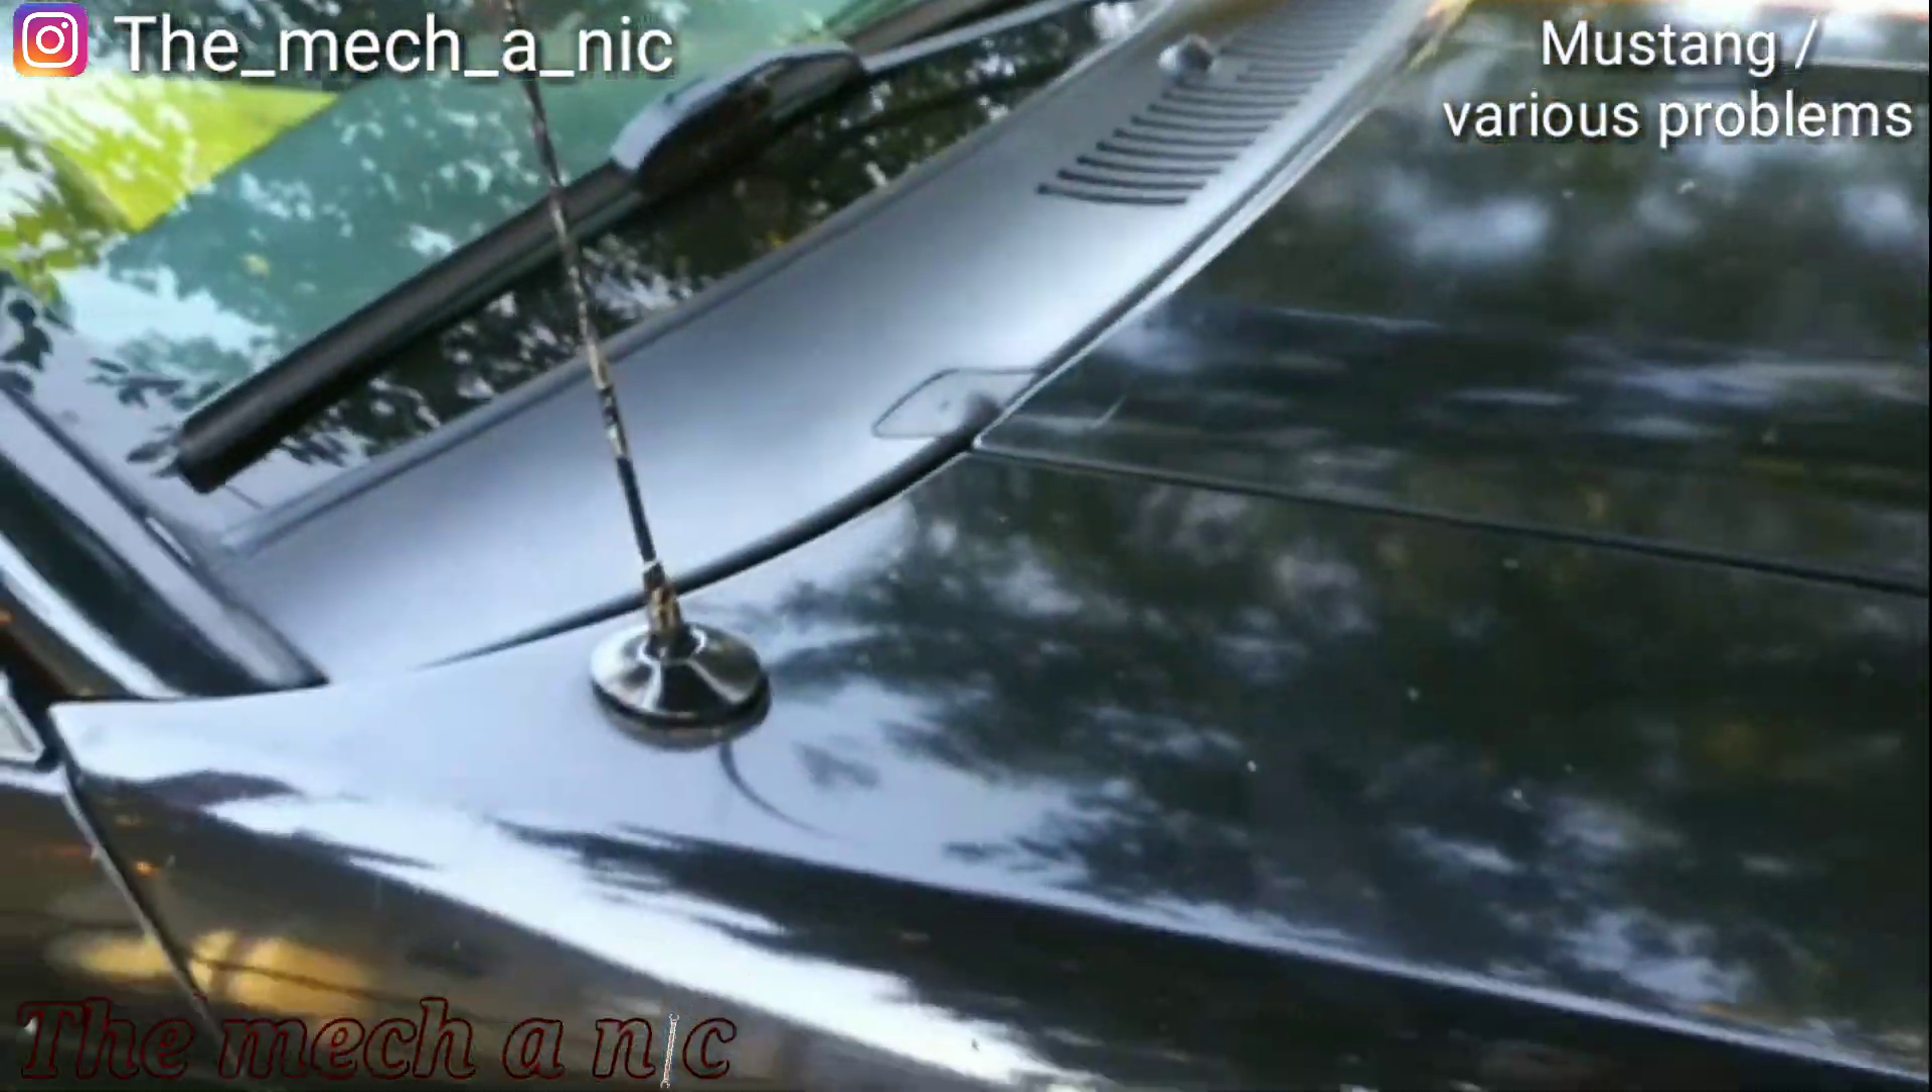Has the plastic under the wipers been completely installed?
Yes.